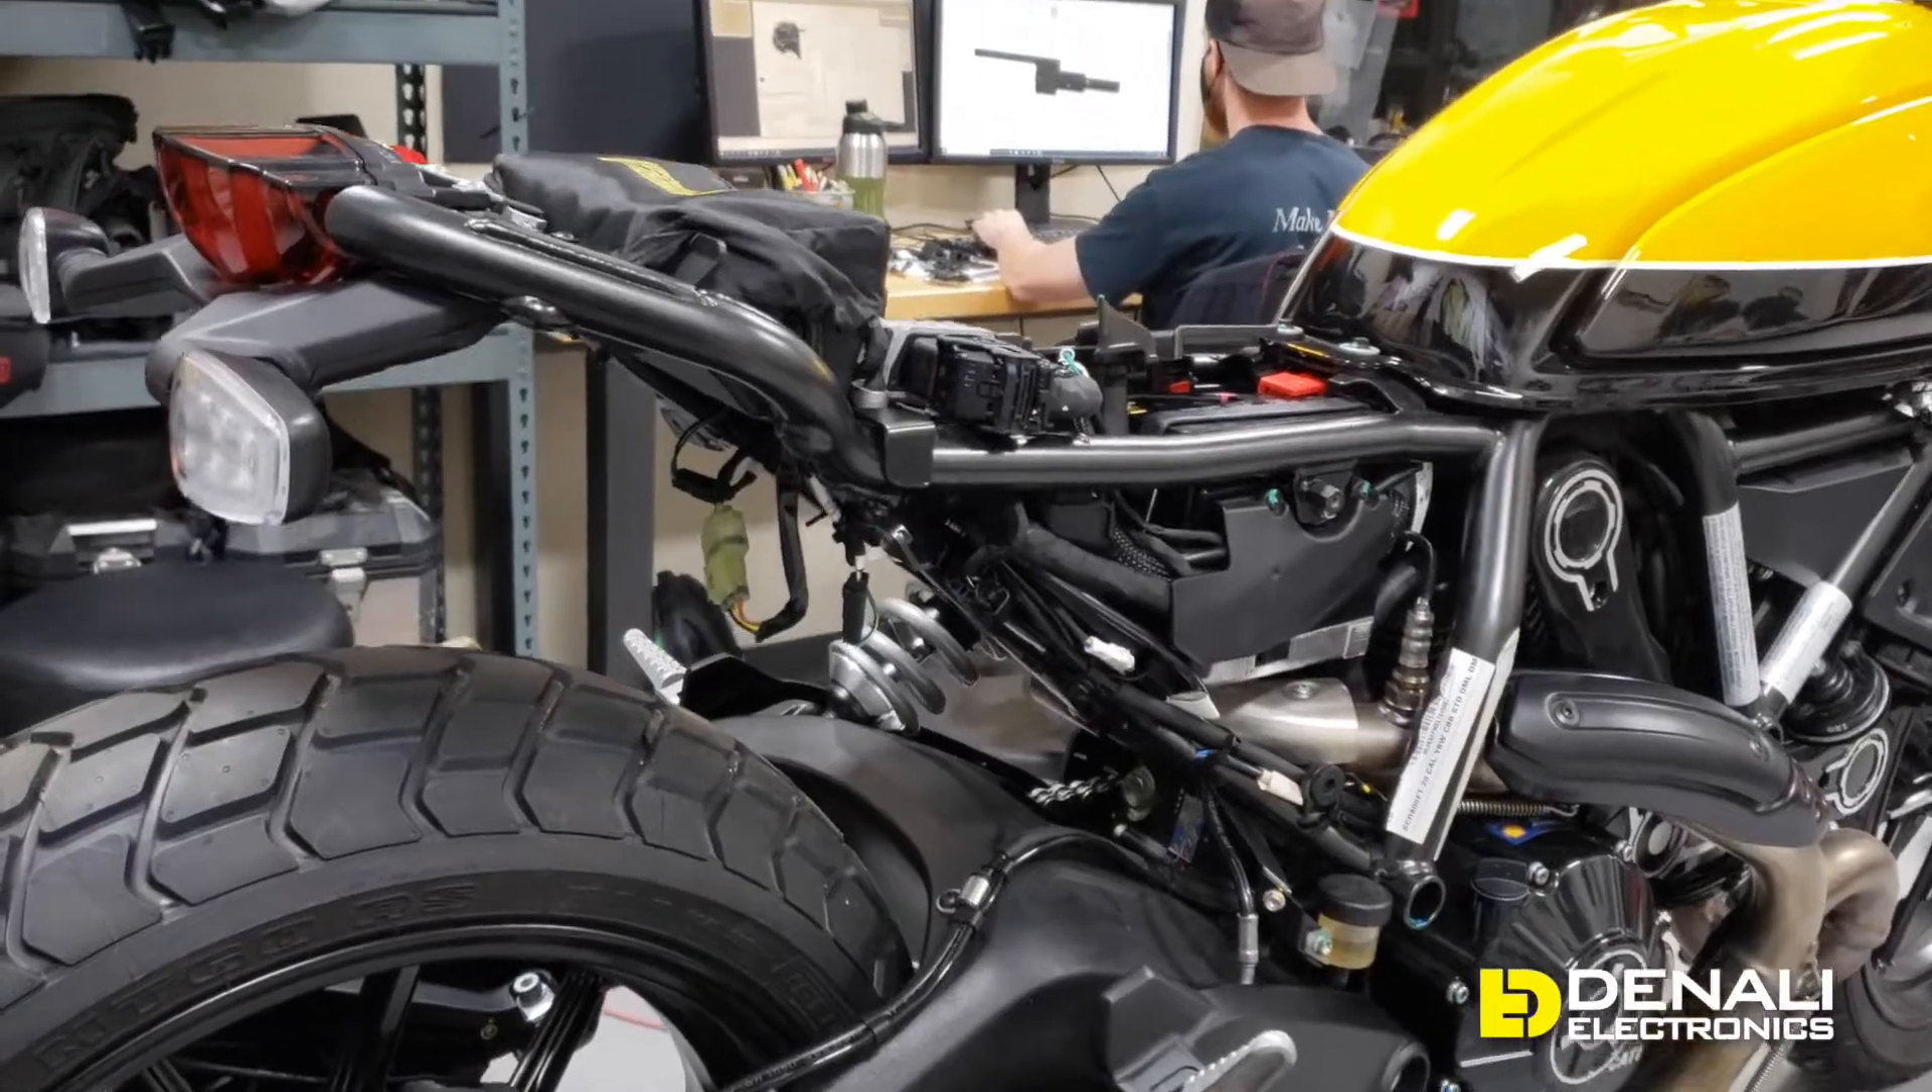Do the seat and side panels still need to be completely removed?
No.